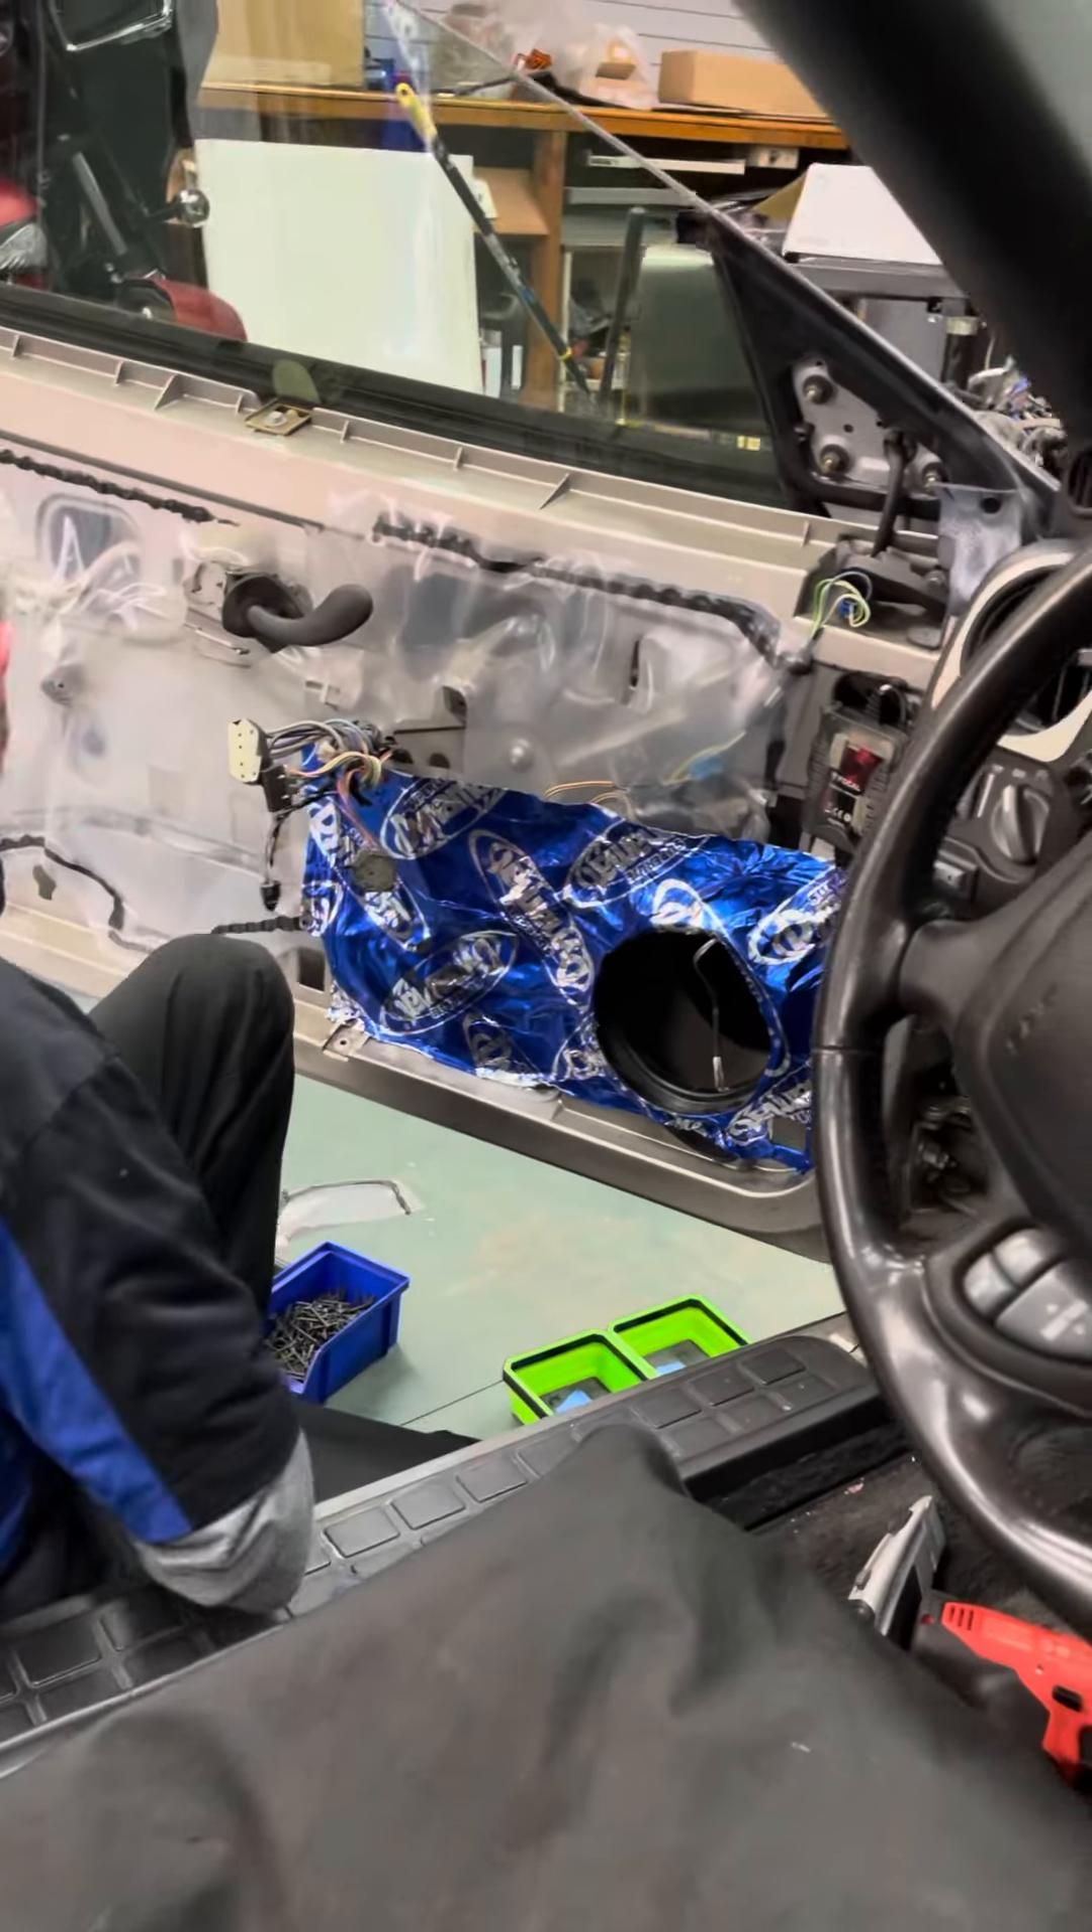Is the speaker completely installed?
No.